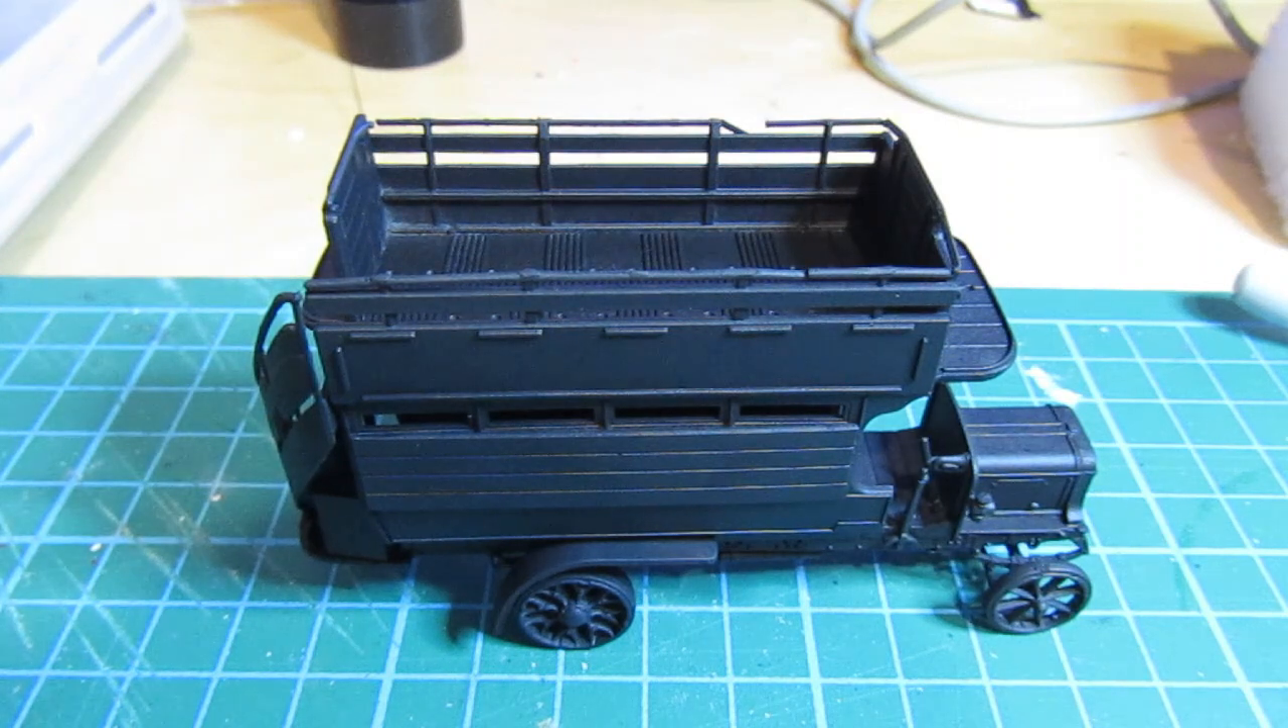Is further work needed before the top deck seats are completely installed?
Yes.